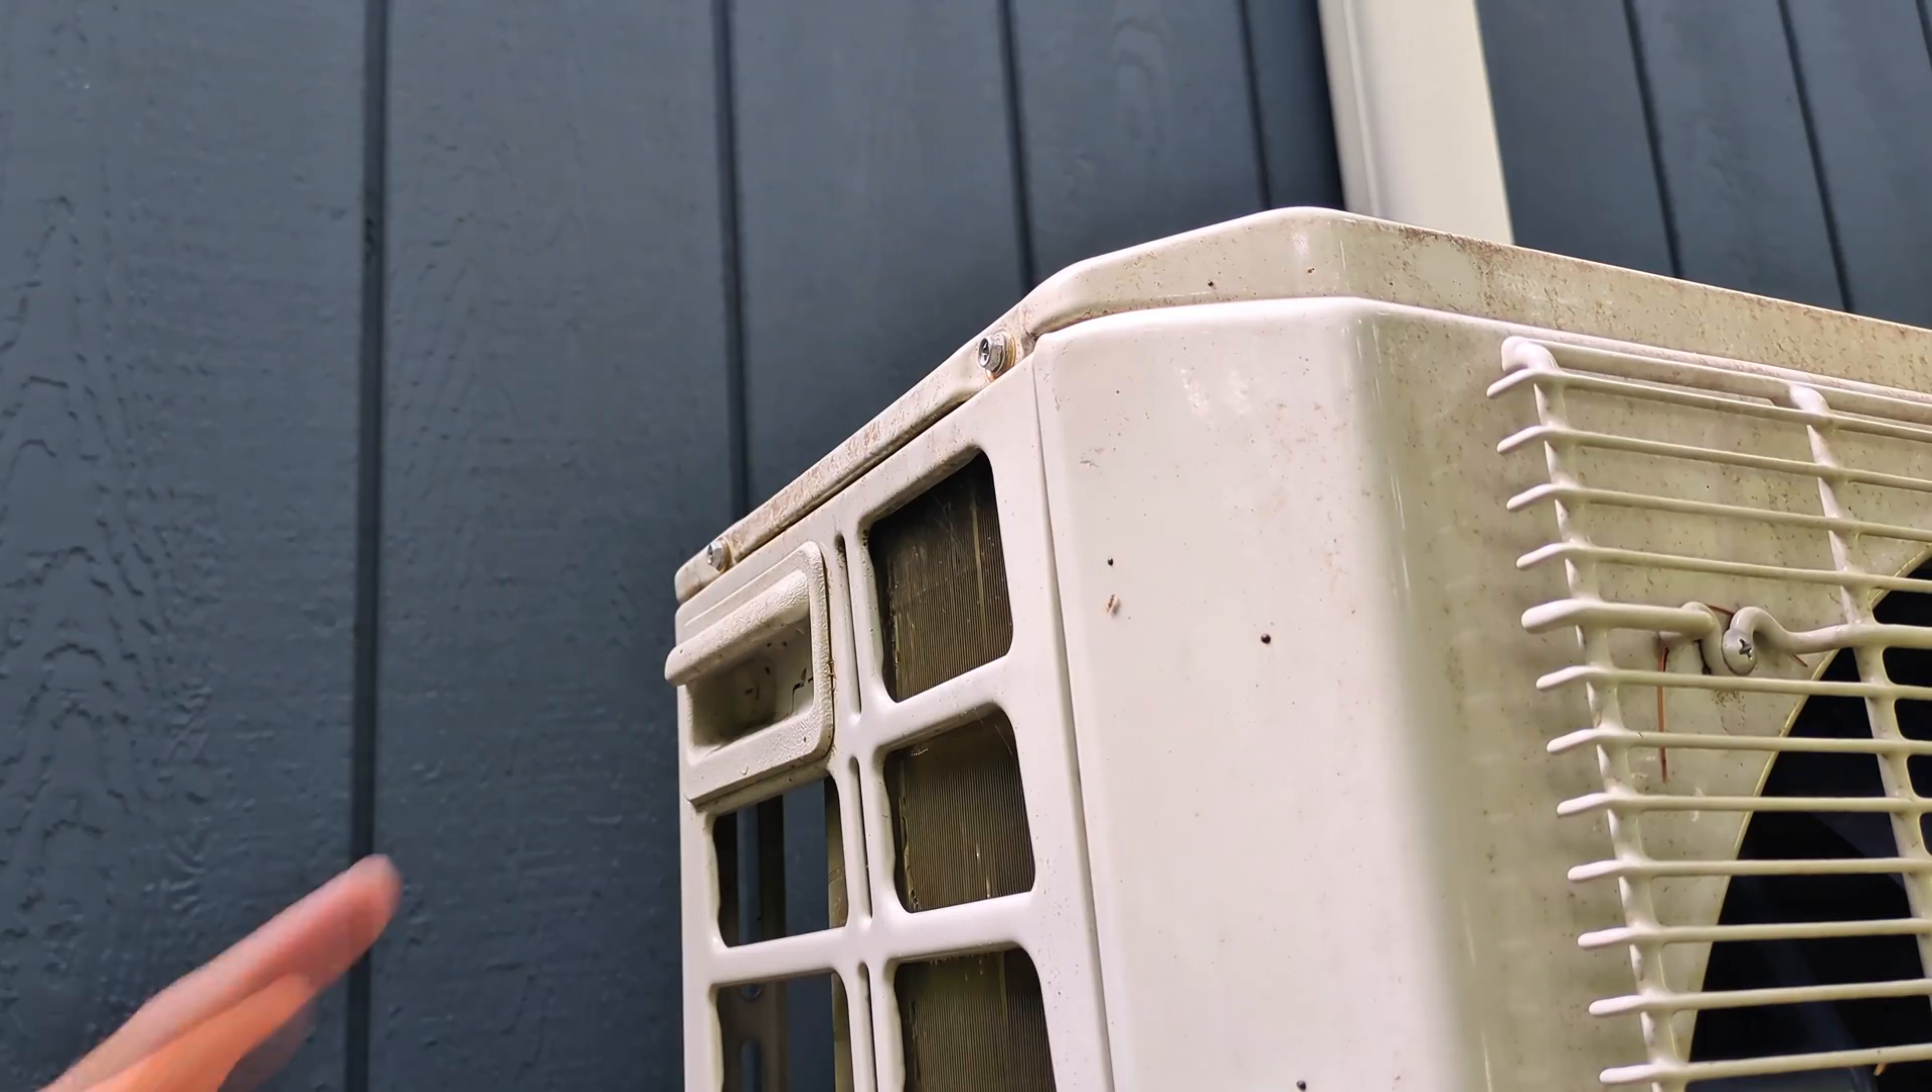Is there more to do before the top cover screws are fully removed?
Yes.